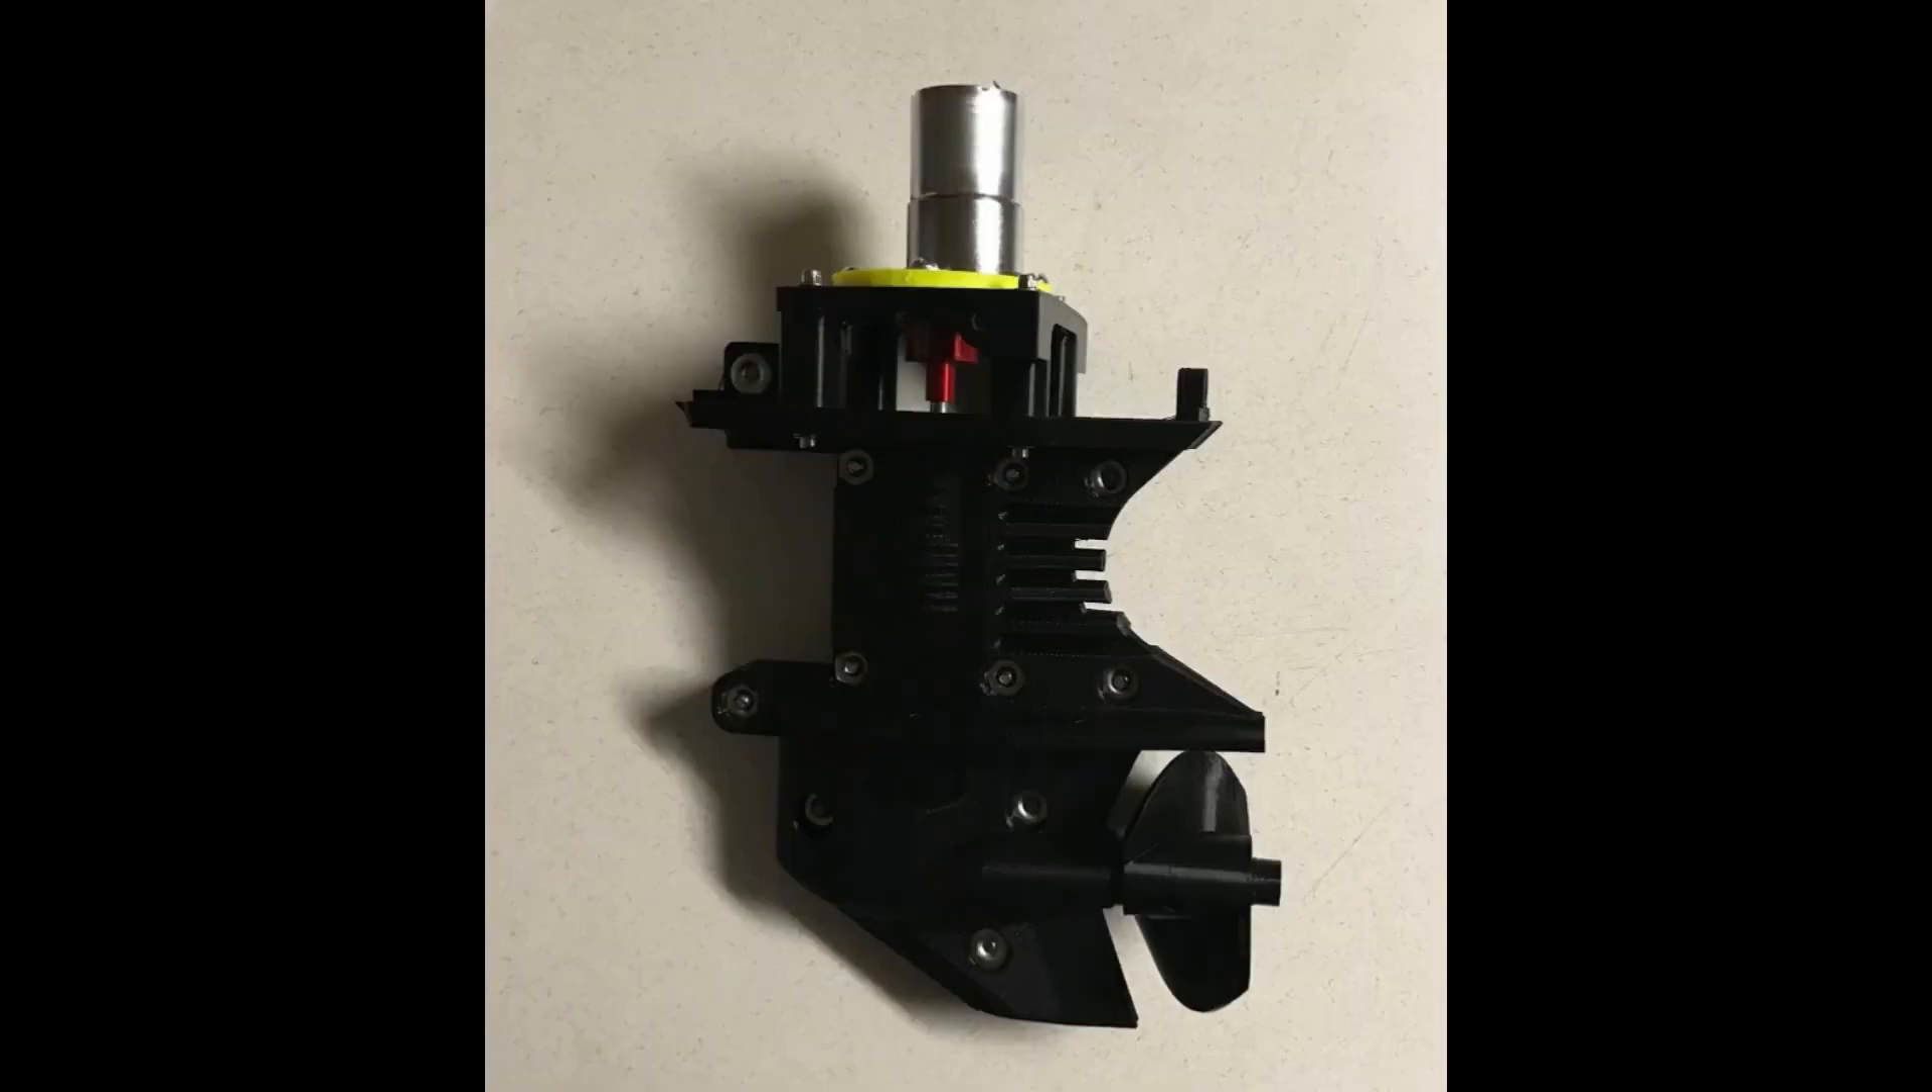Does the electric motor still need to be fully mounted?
No.